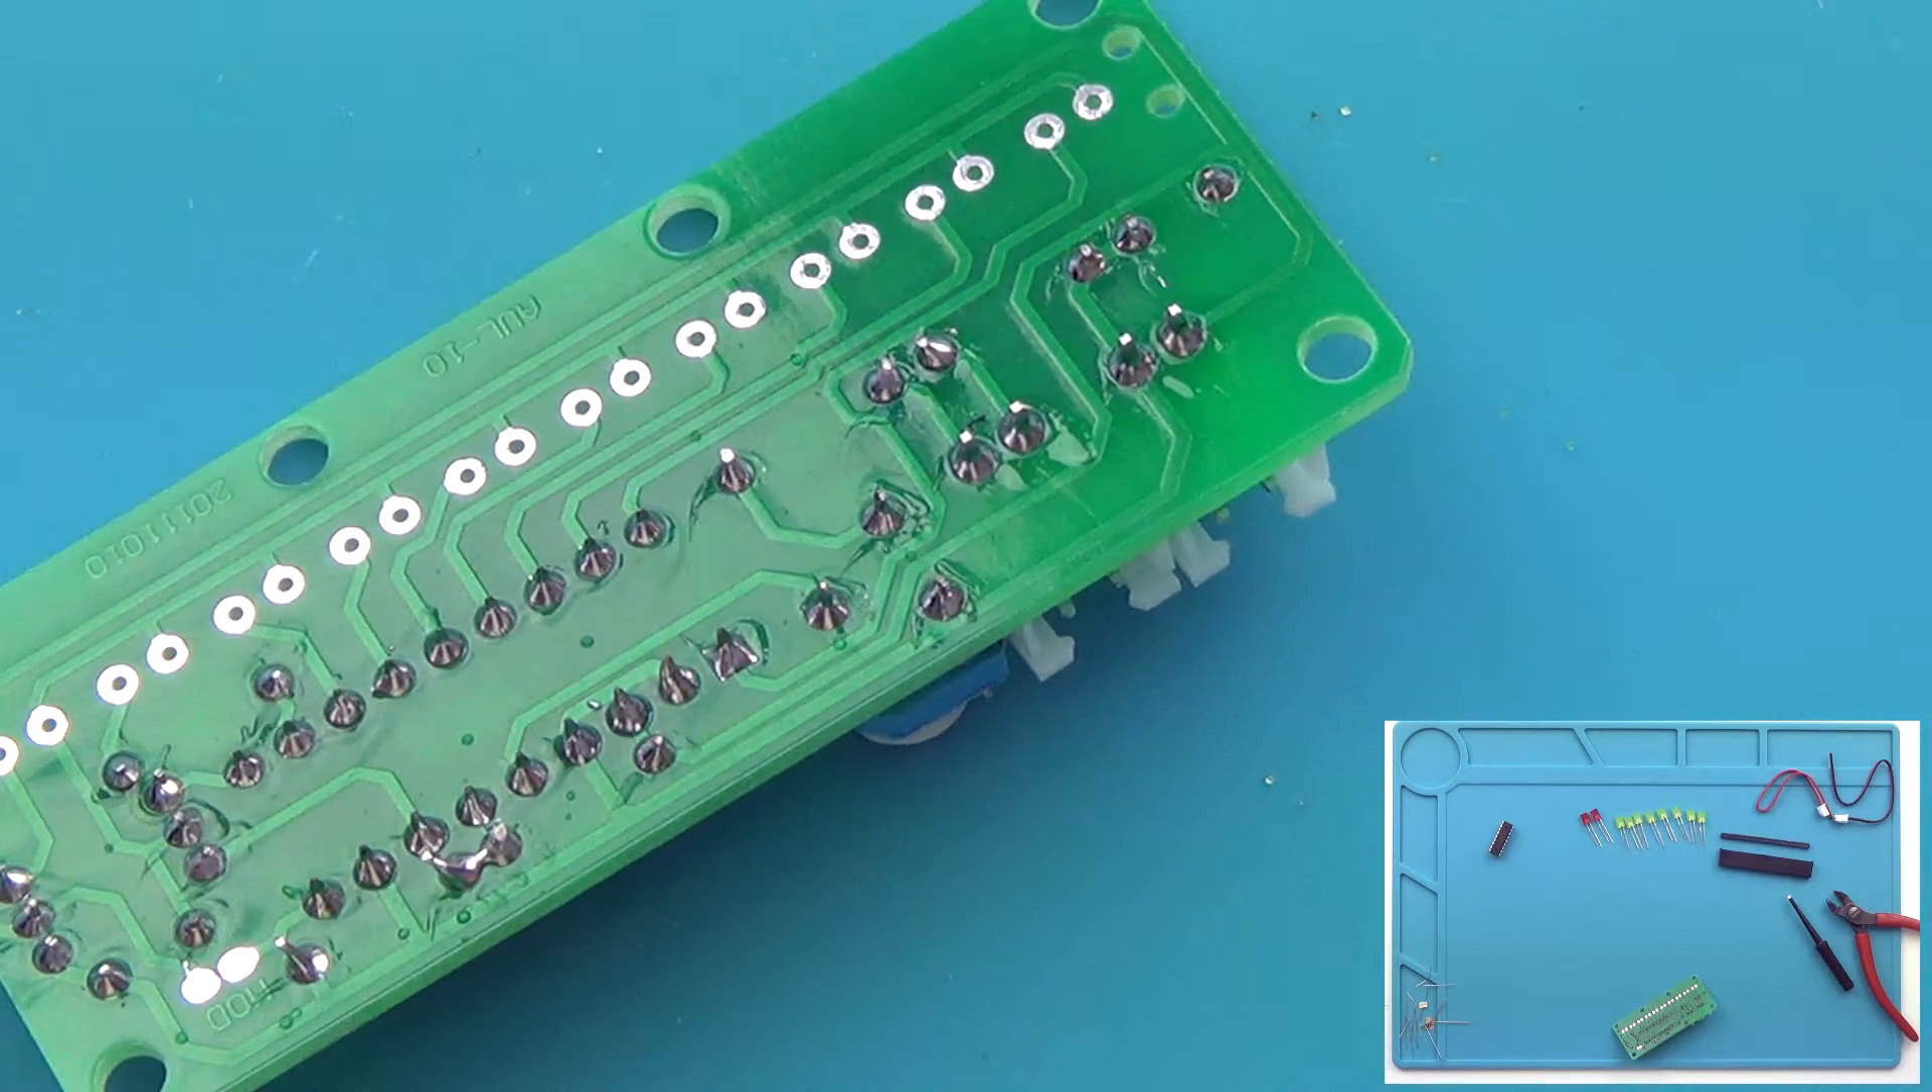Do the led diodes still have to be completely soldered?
Yes.